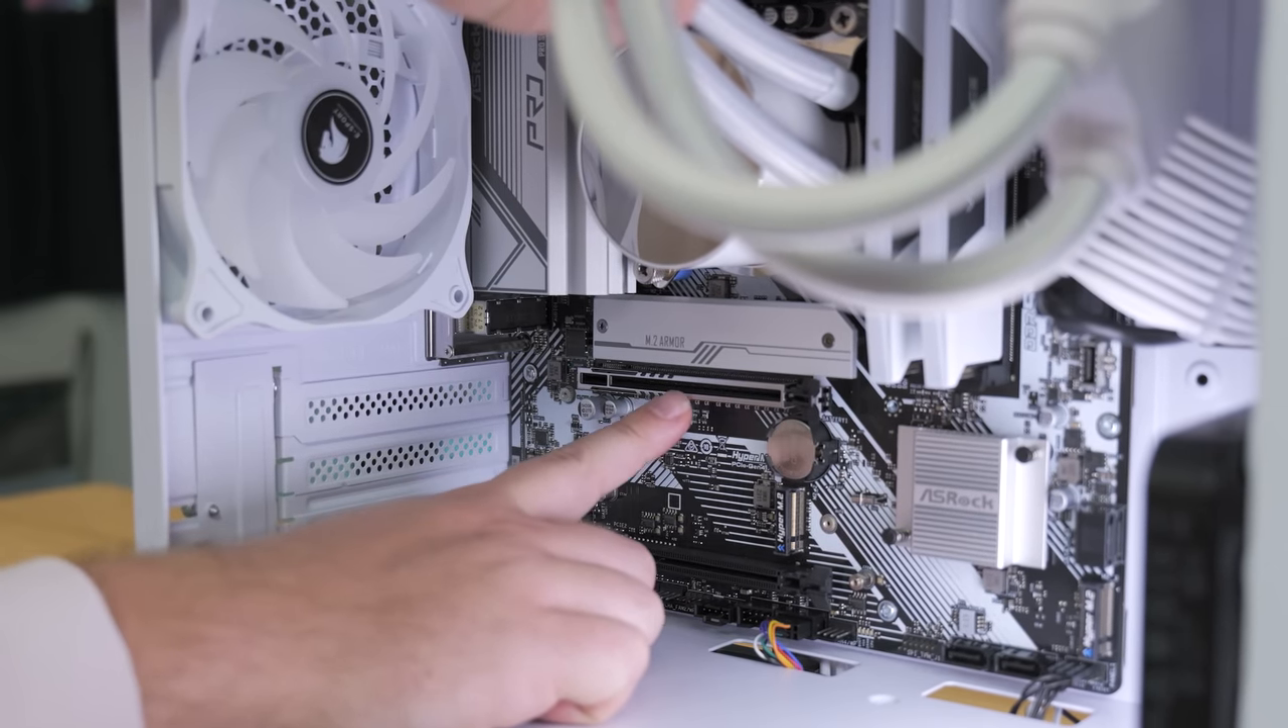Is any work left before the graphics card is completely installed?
Yes.